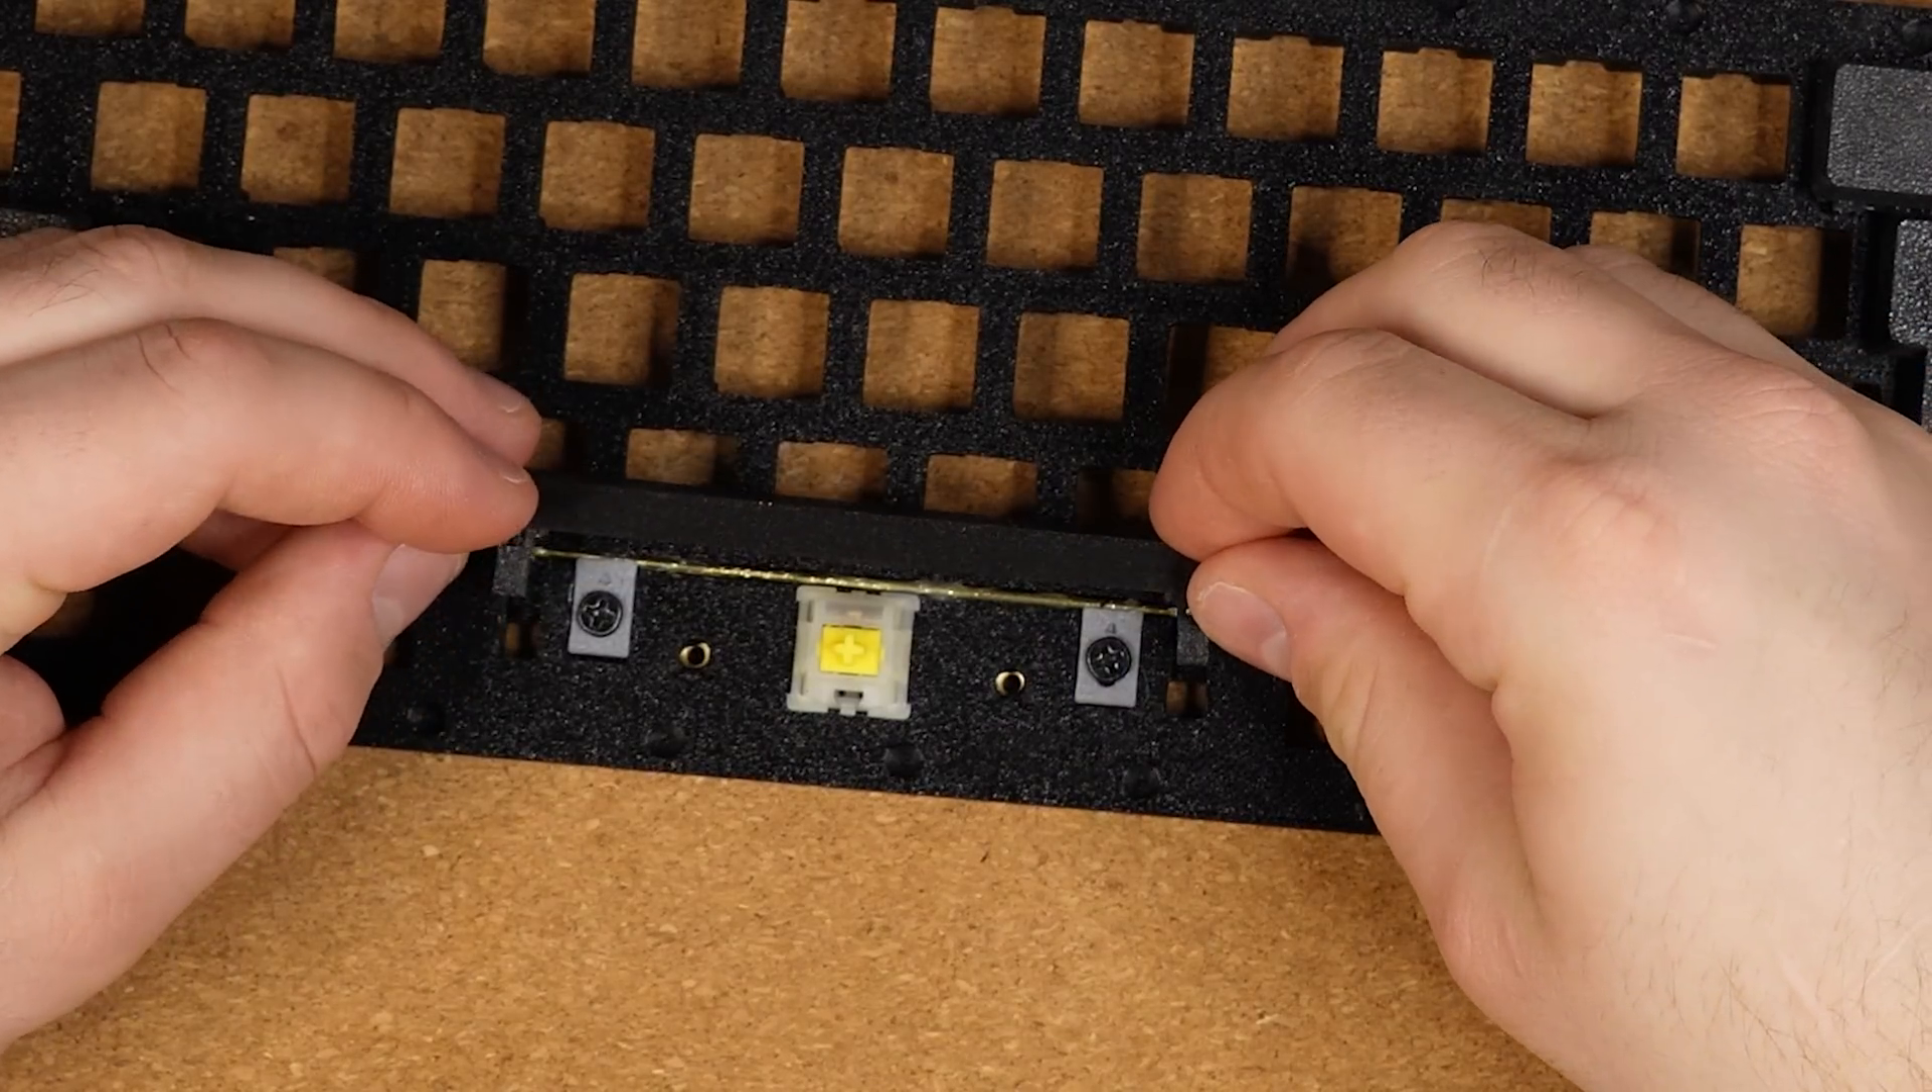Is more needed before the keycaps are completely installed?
Yes.